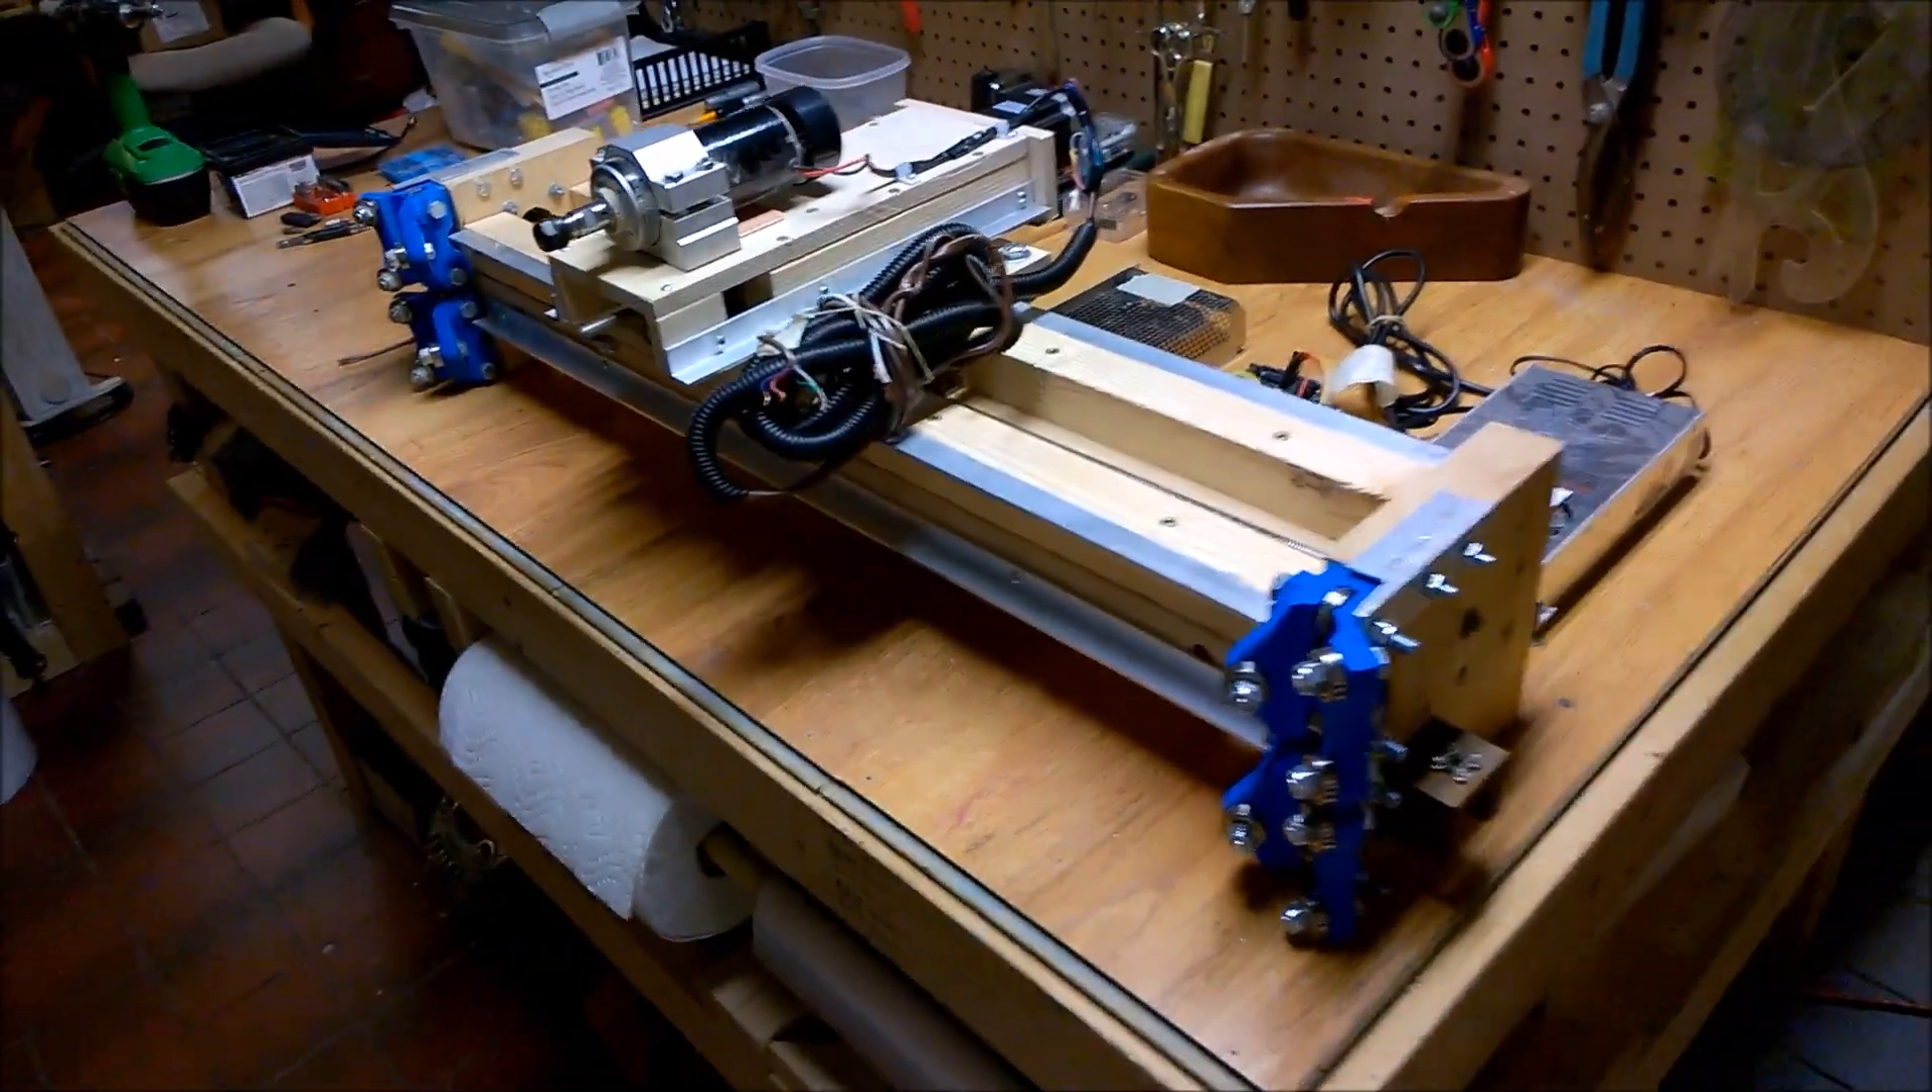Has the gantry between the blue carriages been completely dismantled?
No.